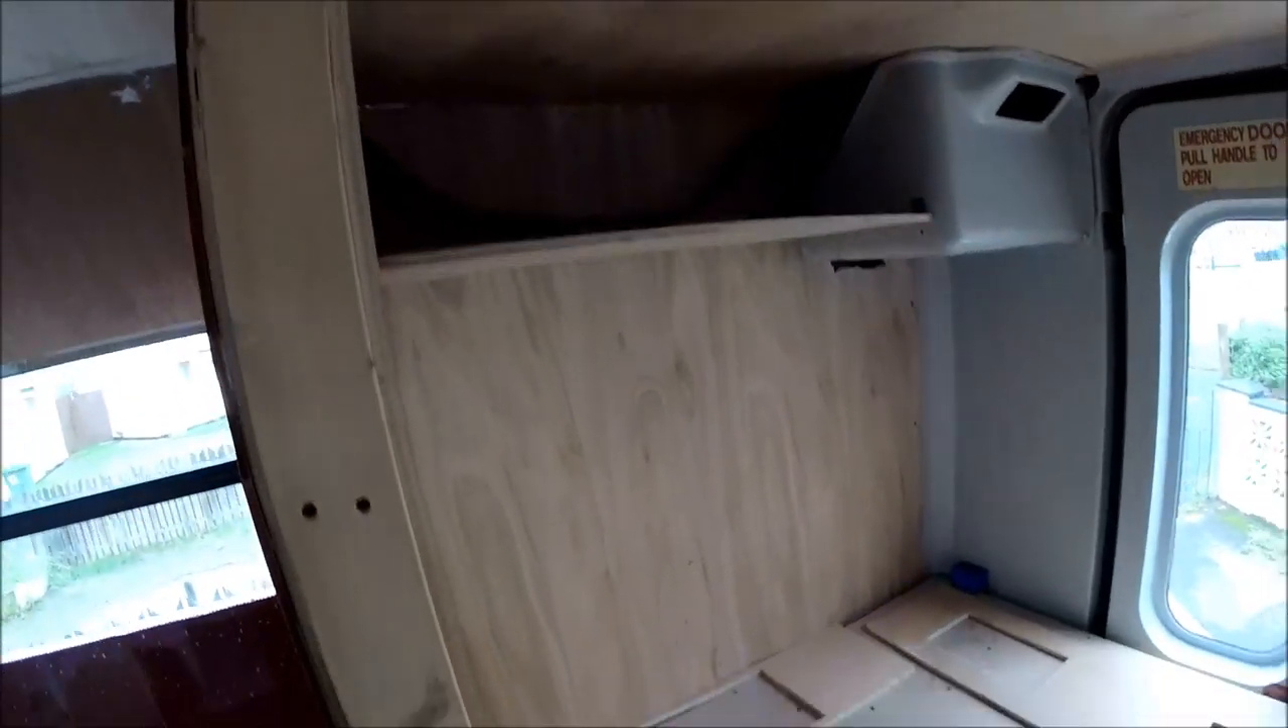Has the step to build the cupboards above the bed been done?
No.